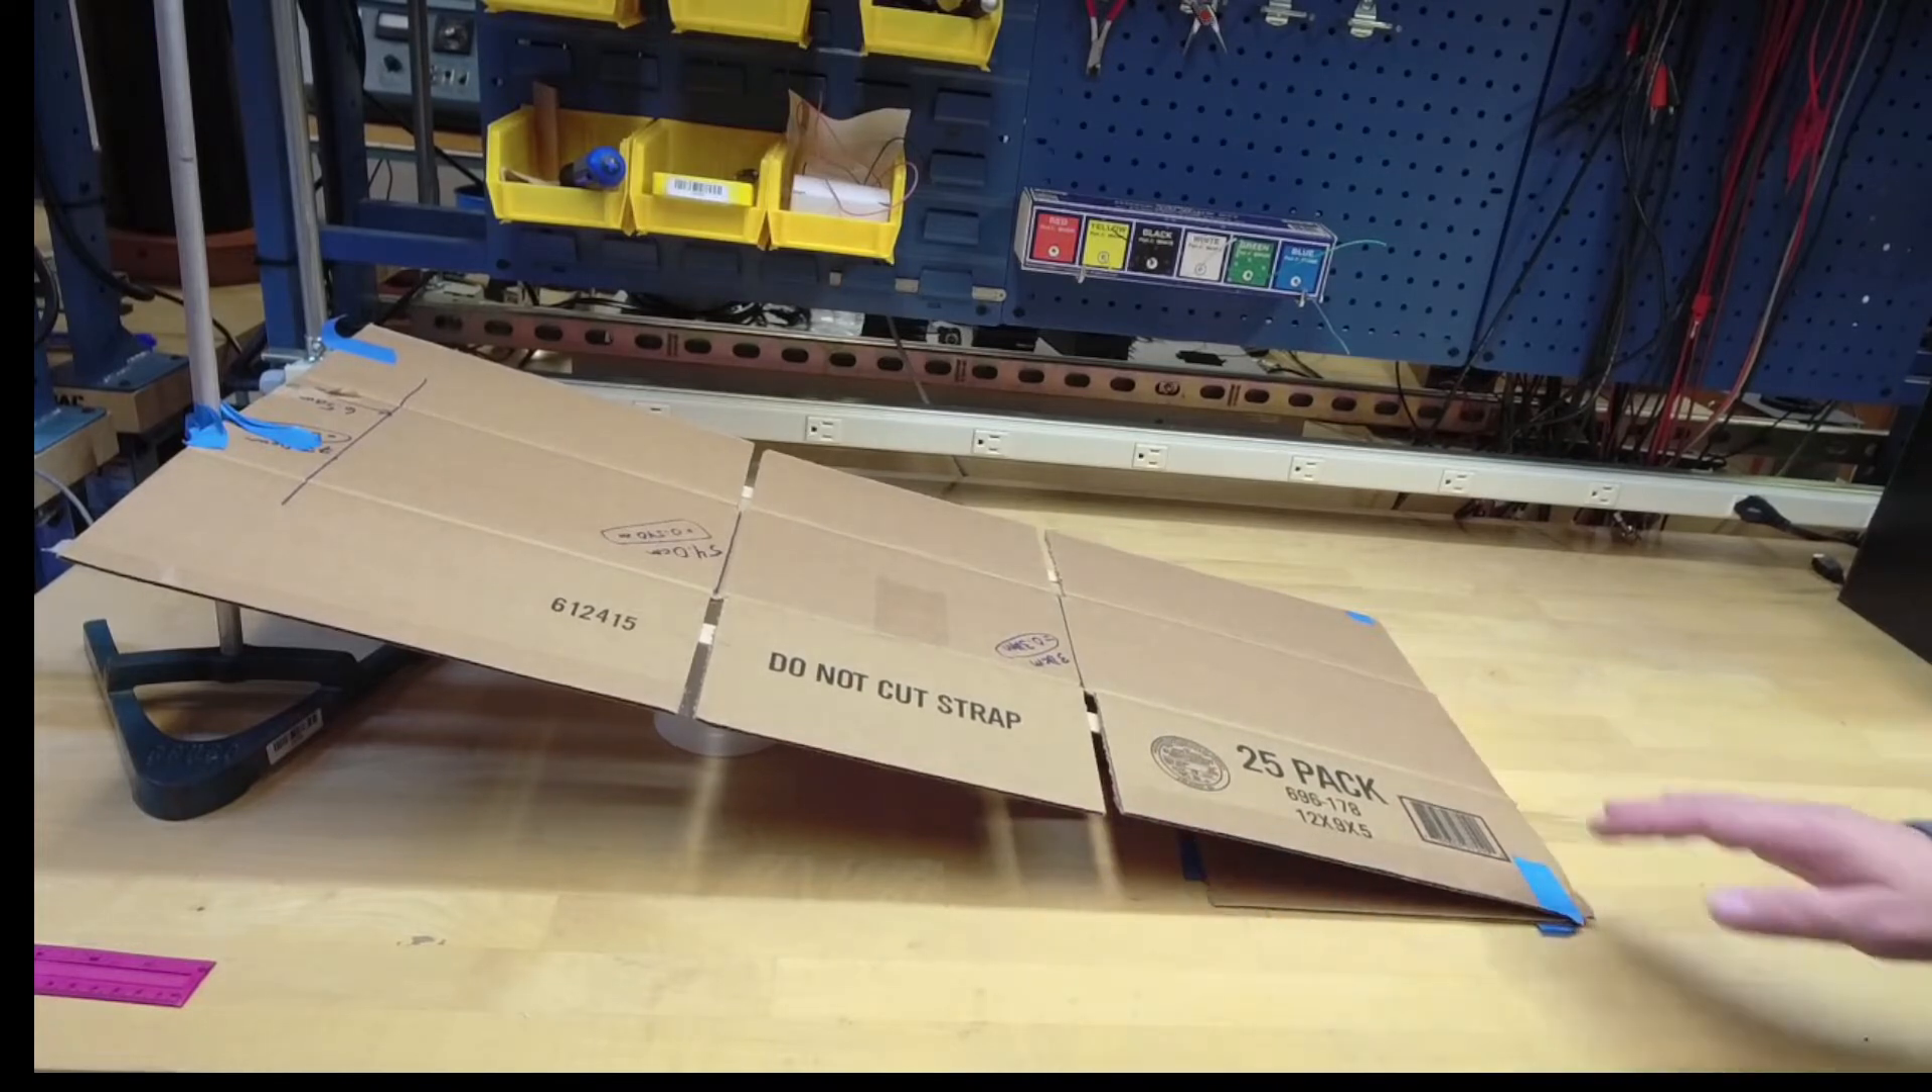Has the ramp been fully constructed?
Yes.